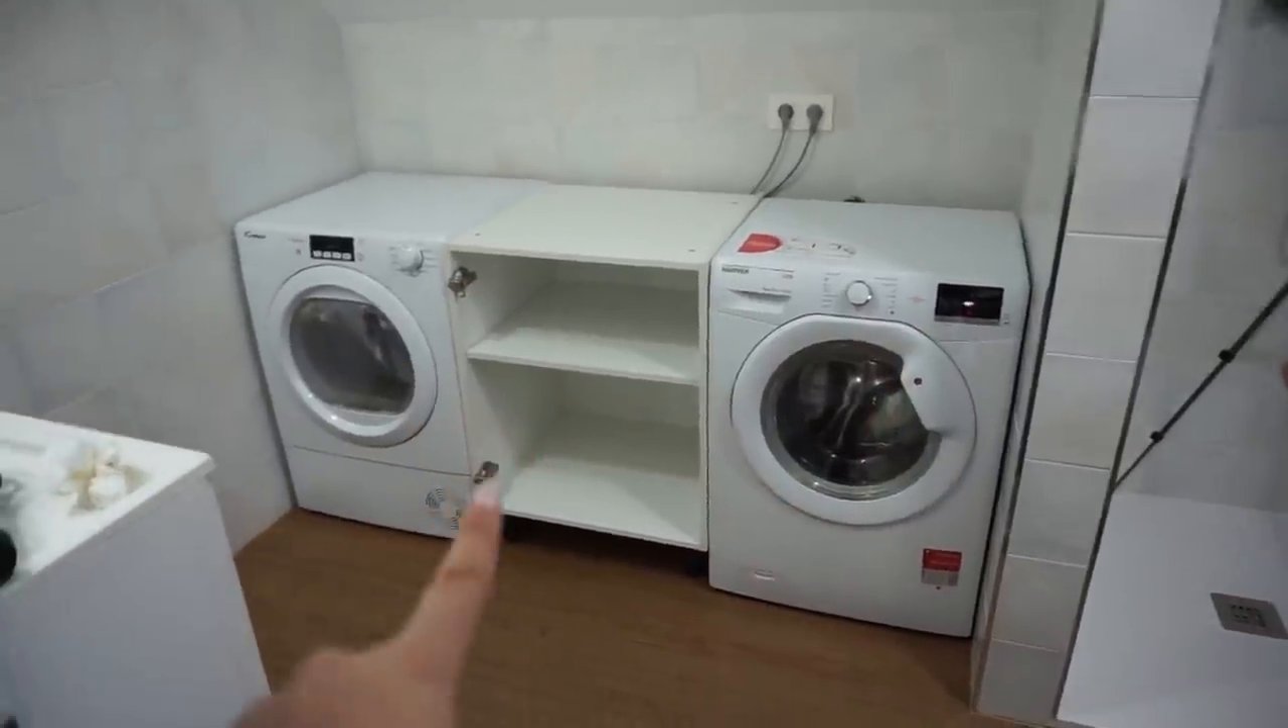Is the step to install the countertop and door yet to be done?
Yes.